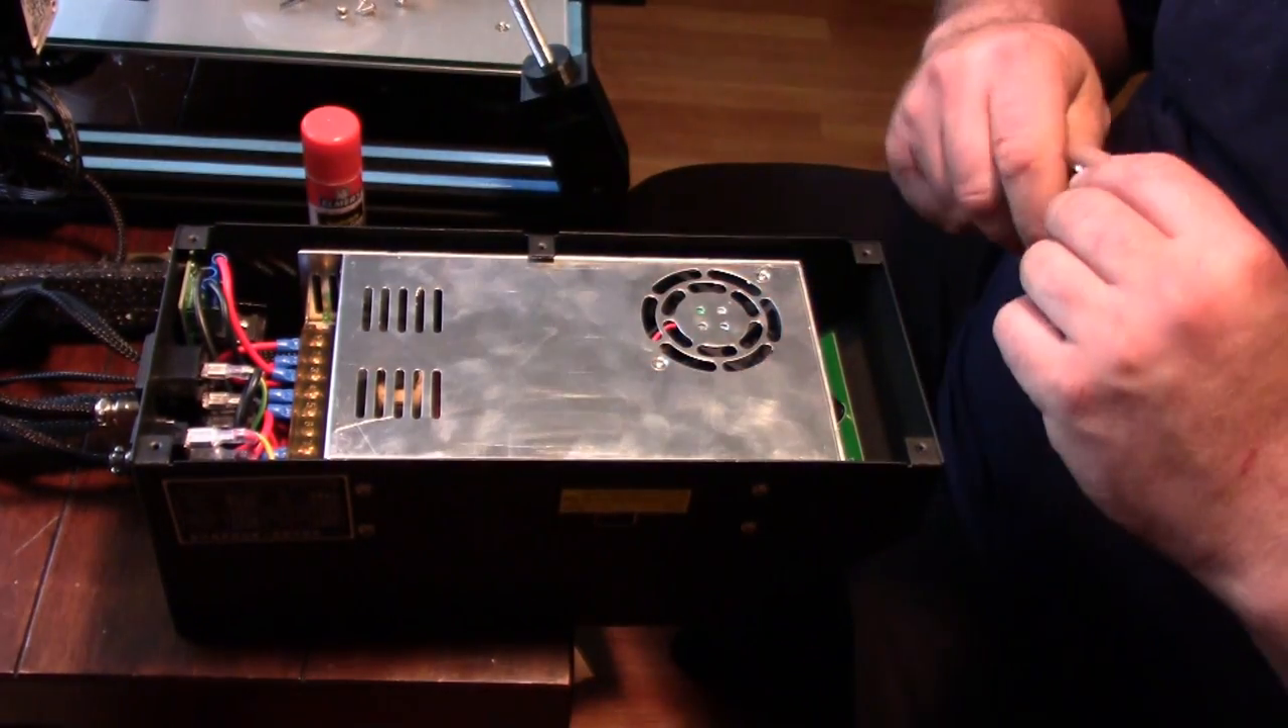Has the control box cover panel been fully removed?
Yes.